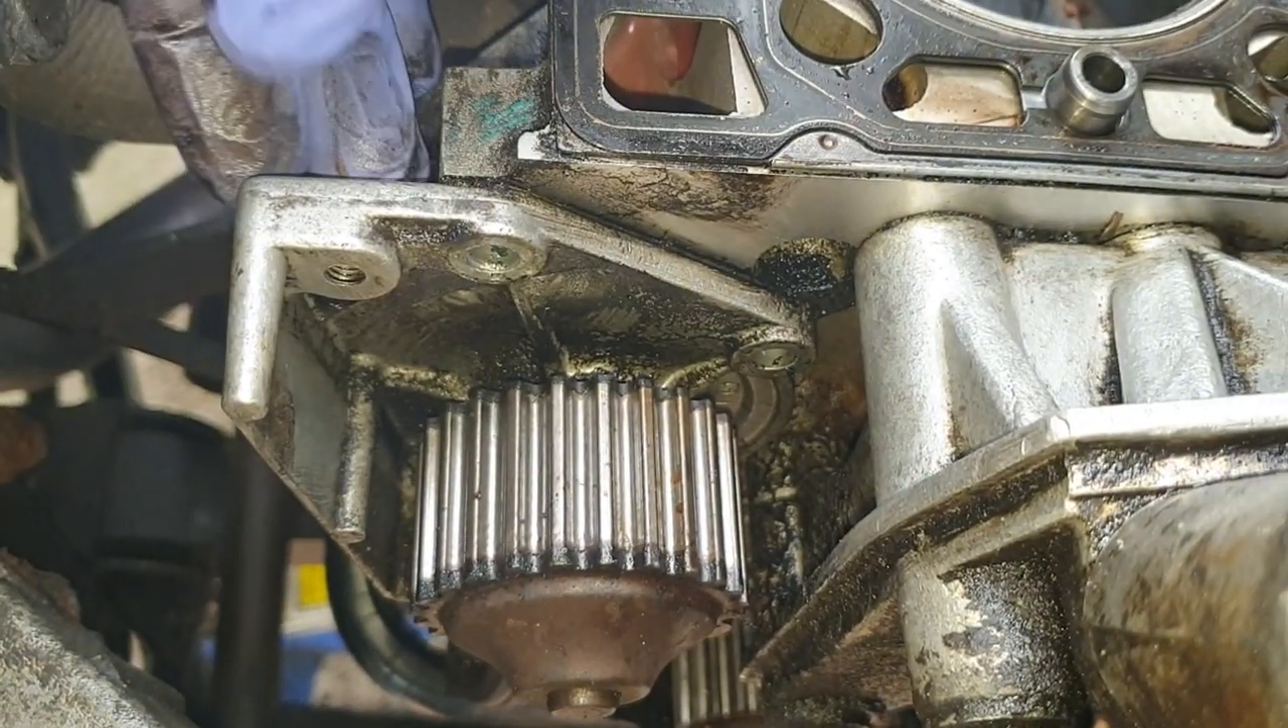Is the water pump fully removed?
No.